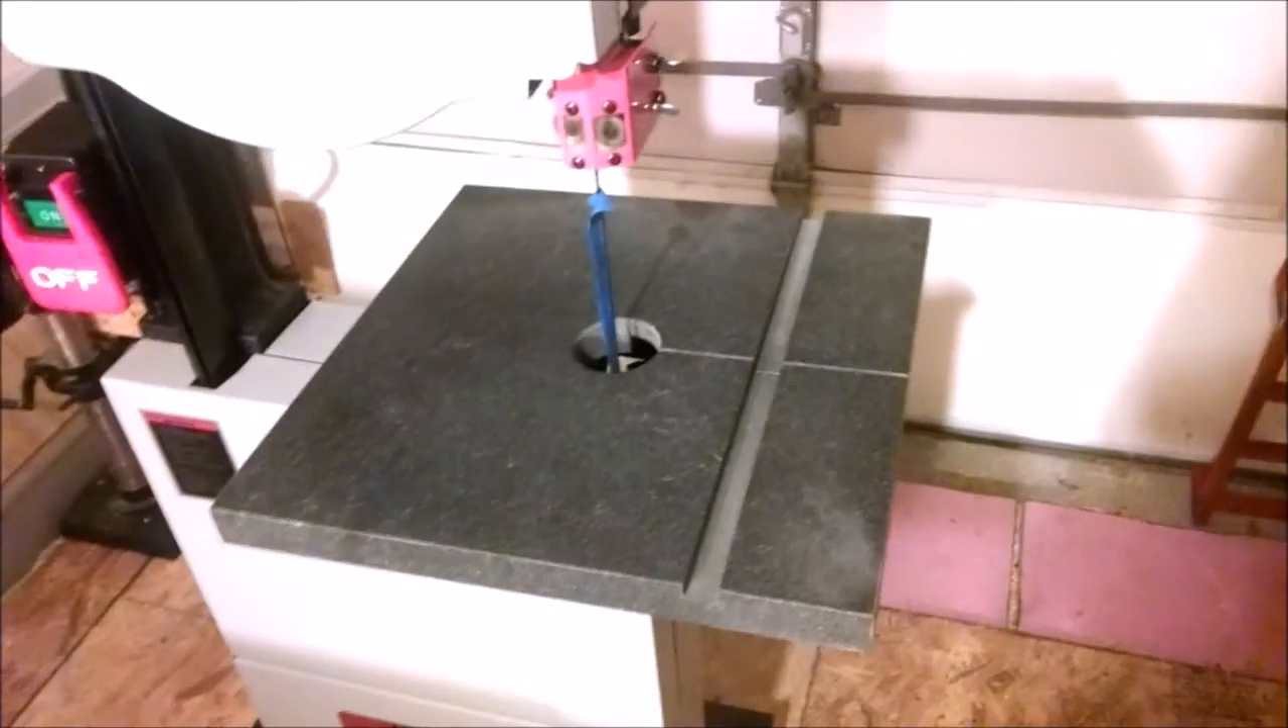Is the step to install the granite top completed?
Yes.